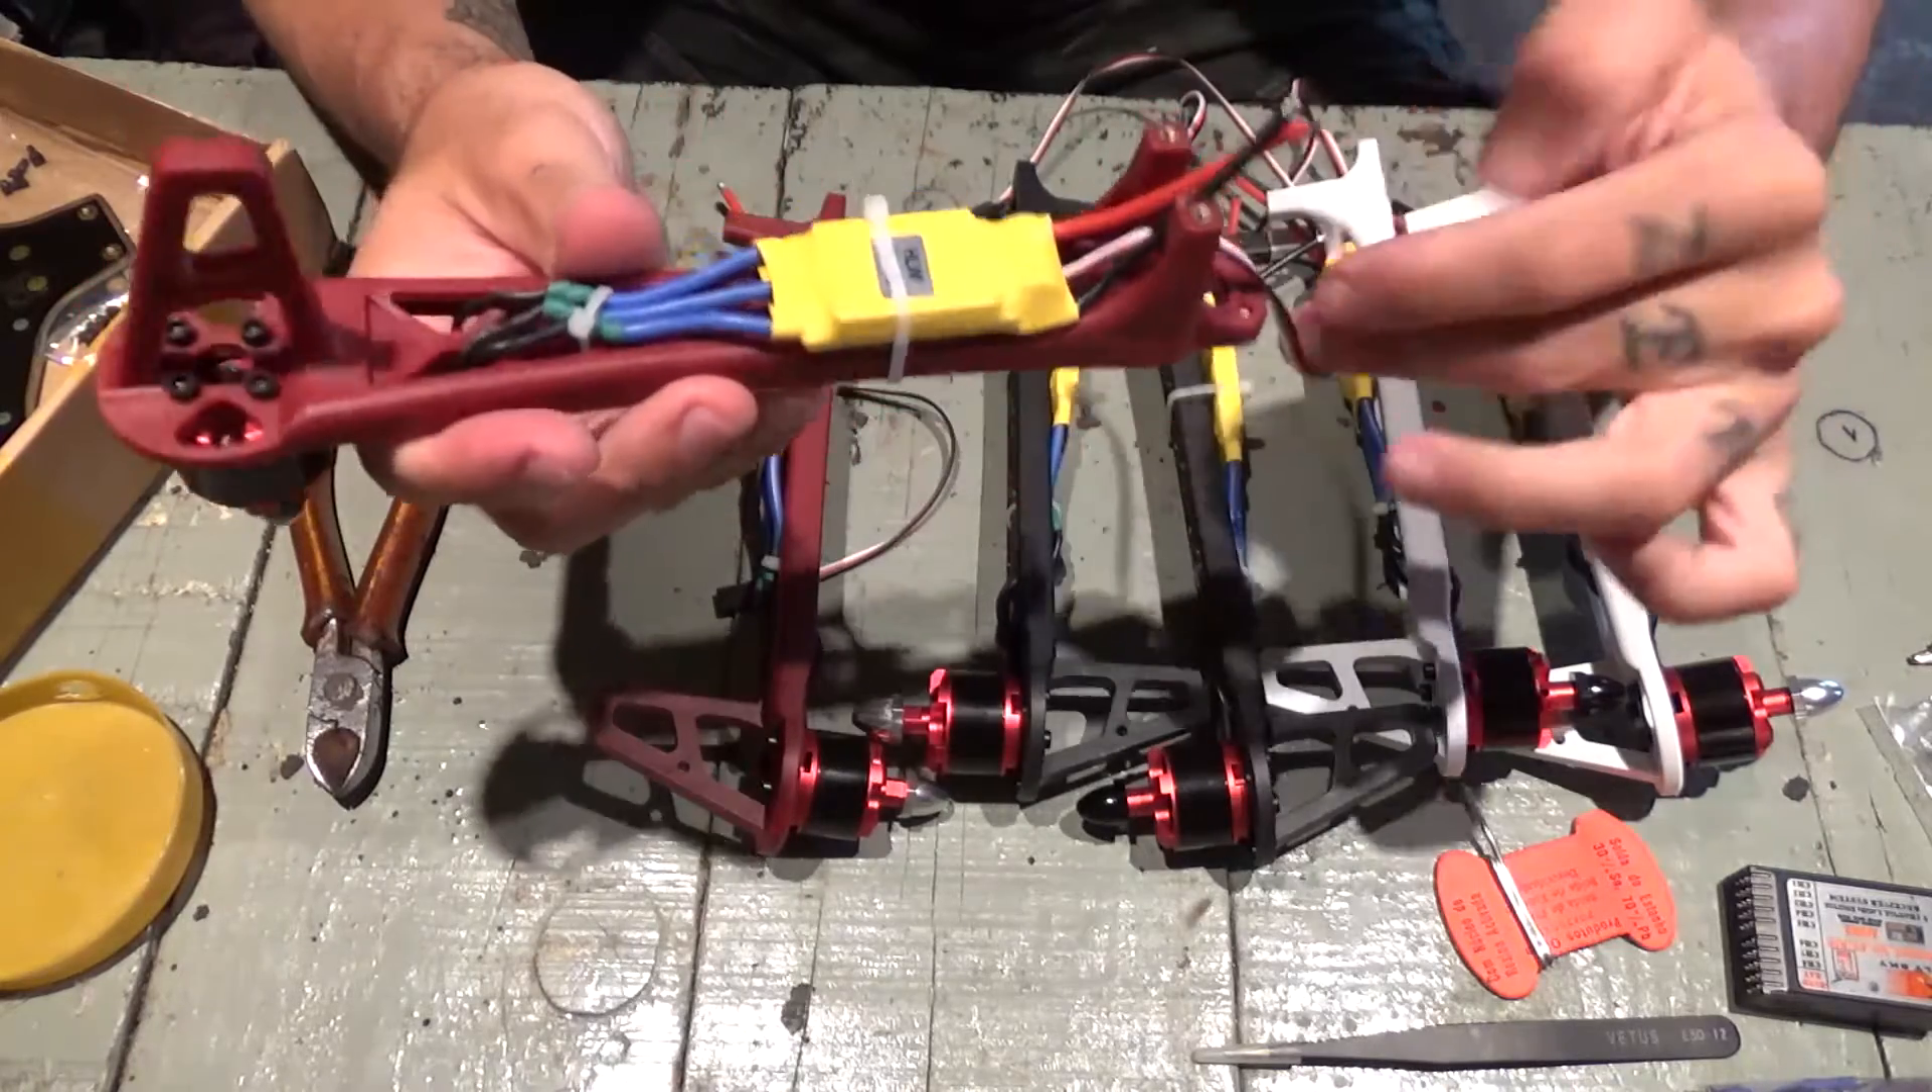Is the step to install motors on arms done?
Yes.